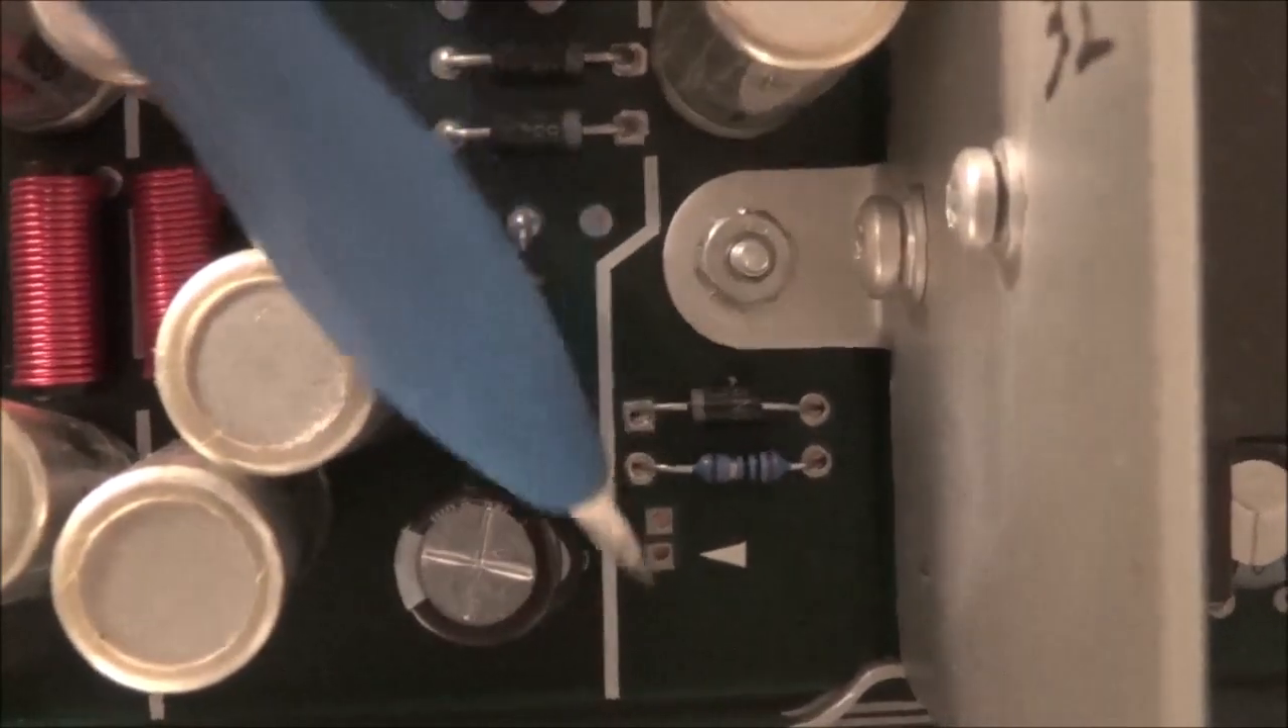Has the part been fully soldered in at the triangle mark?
No.